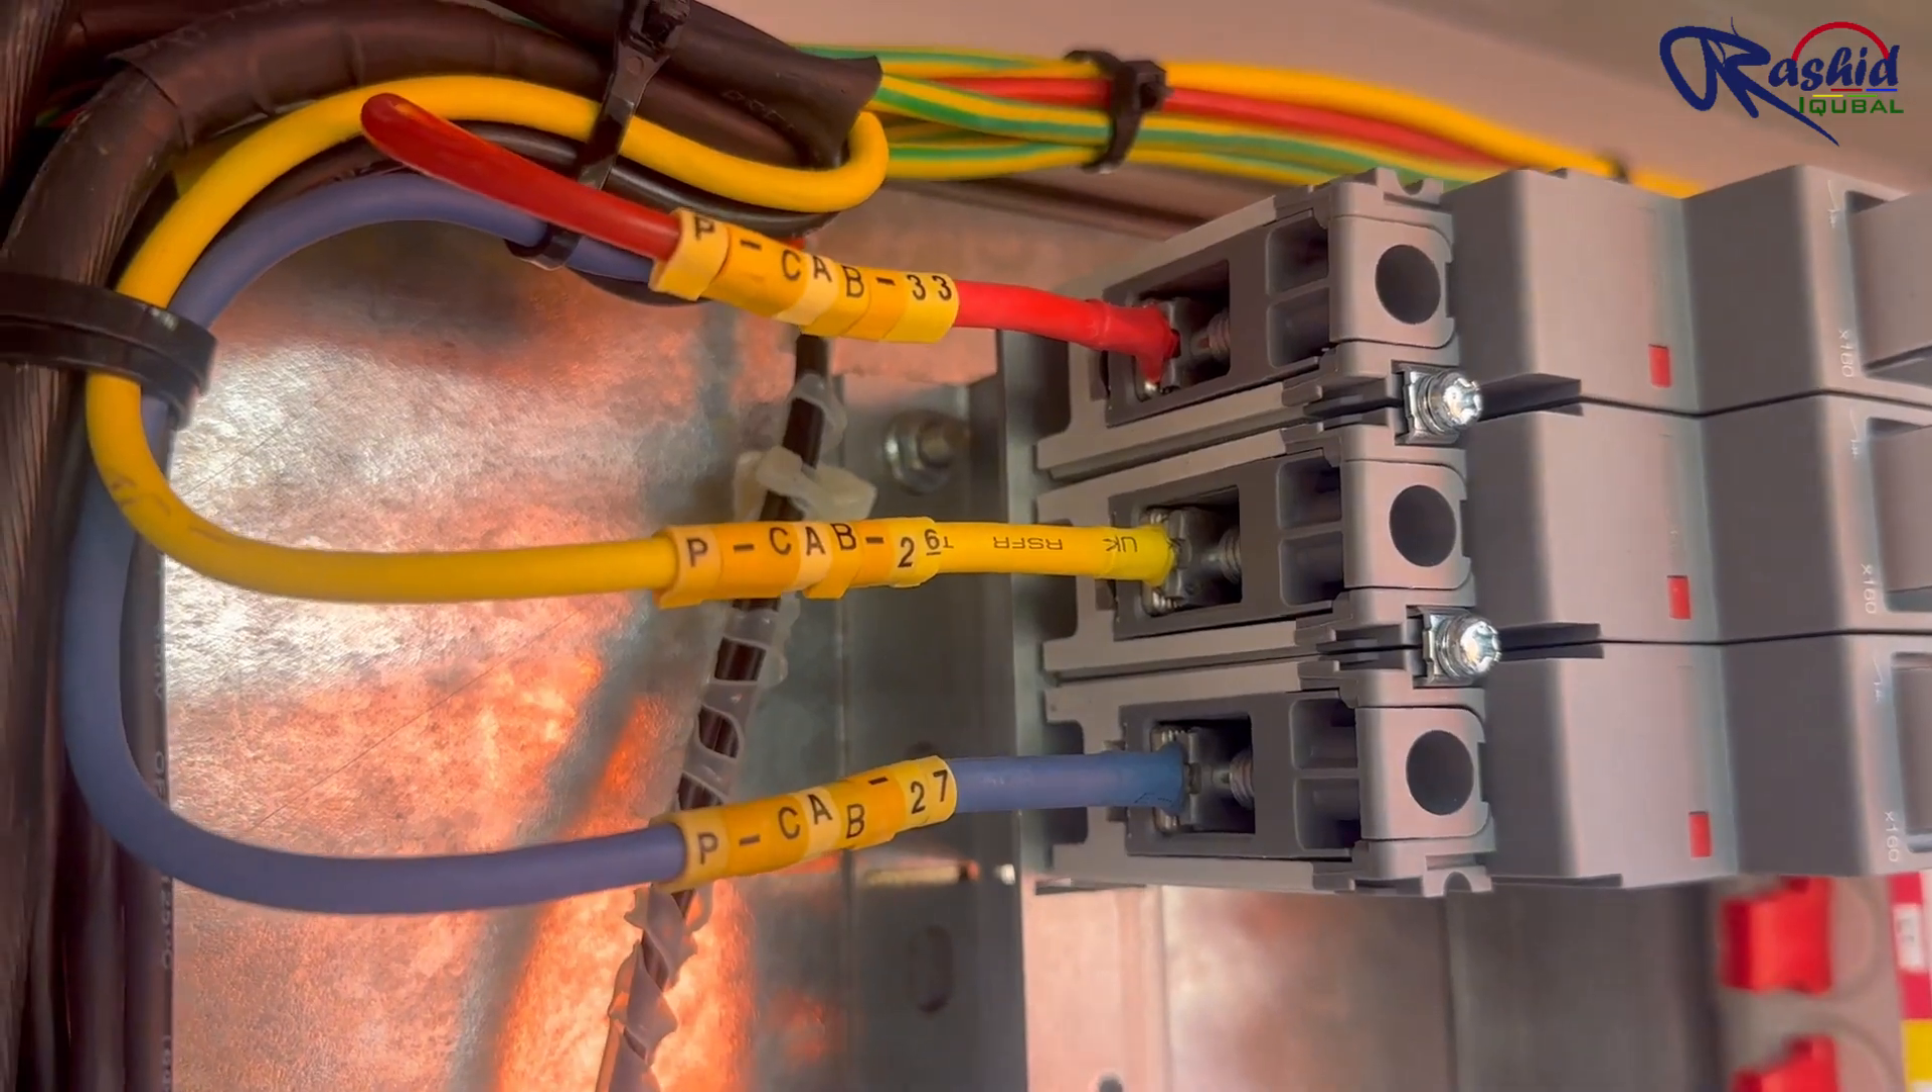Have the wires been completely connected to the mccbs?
Yes.